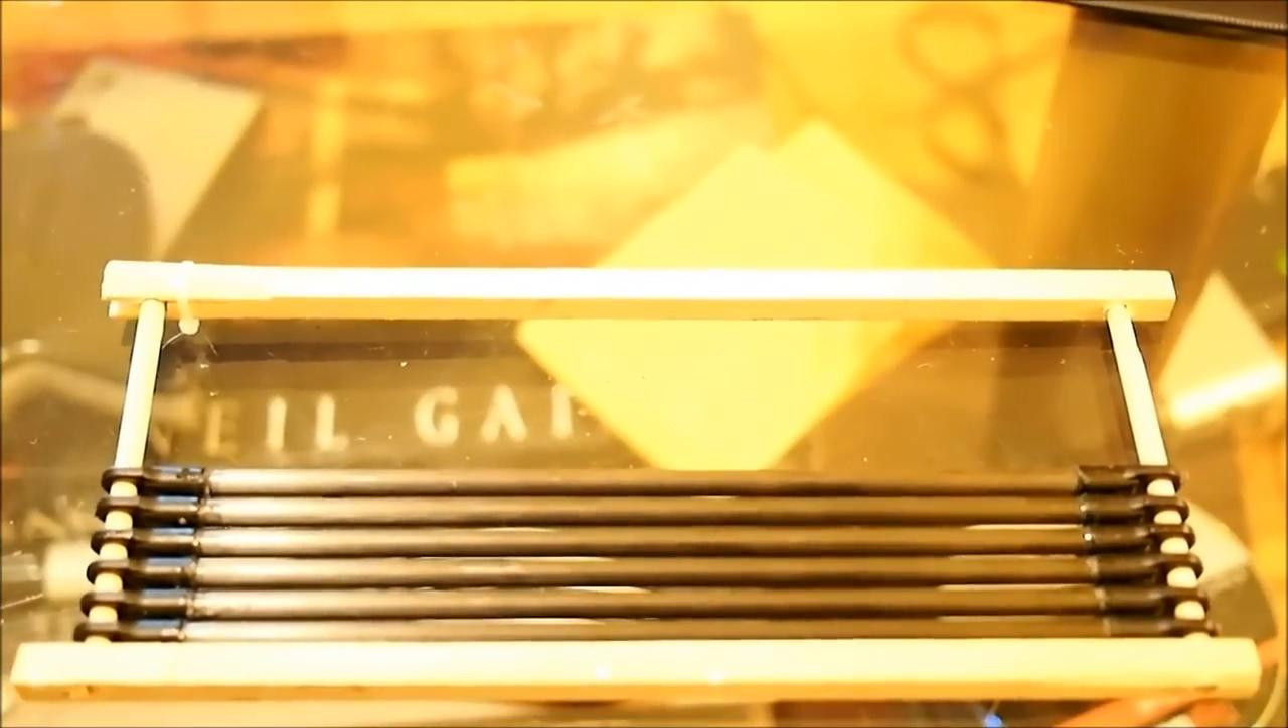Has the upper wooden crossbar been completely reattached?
Yes.